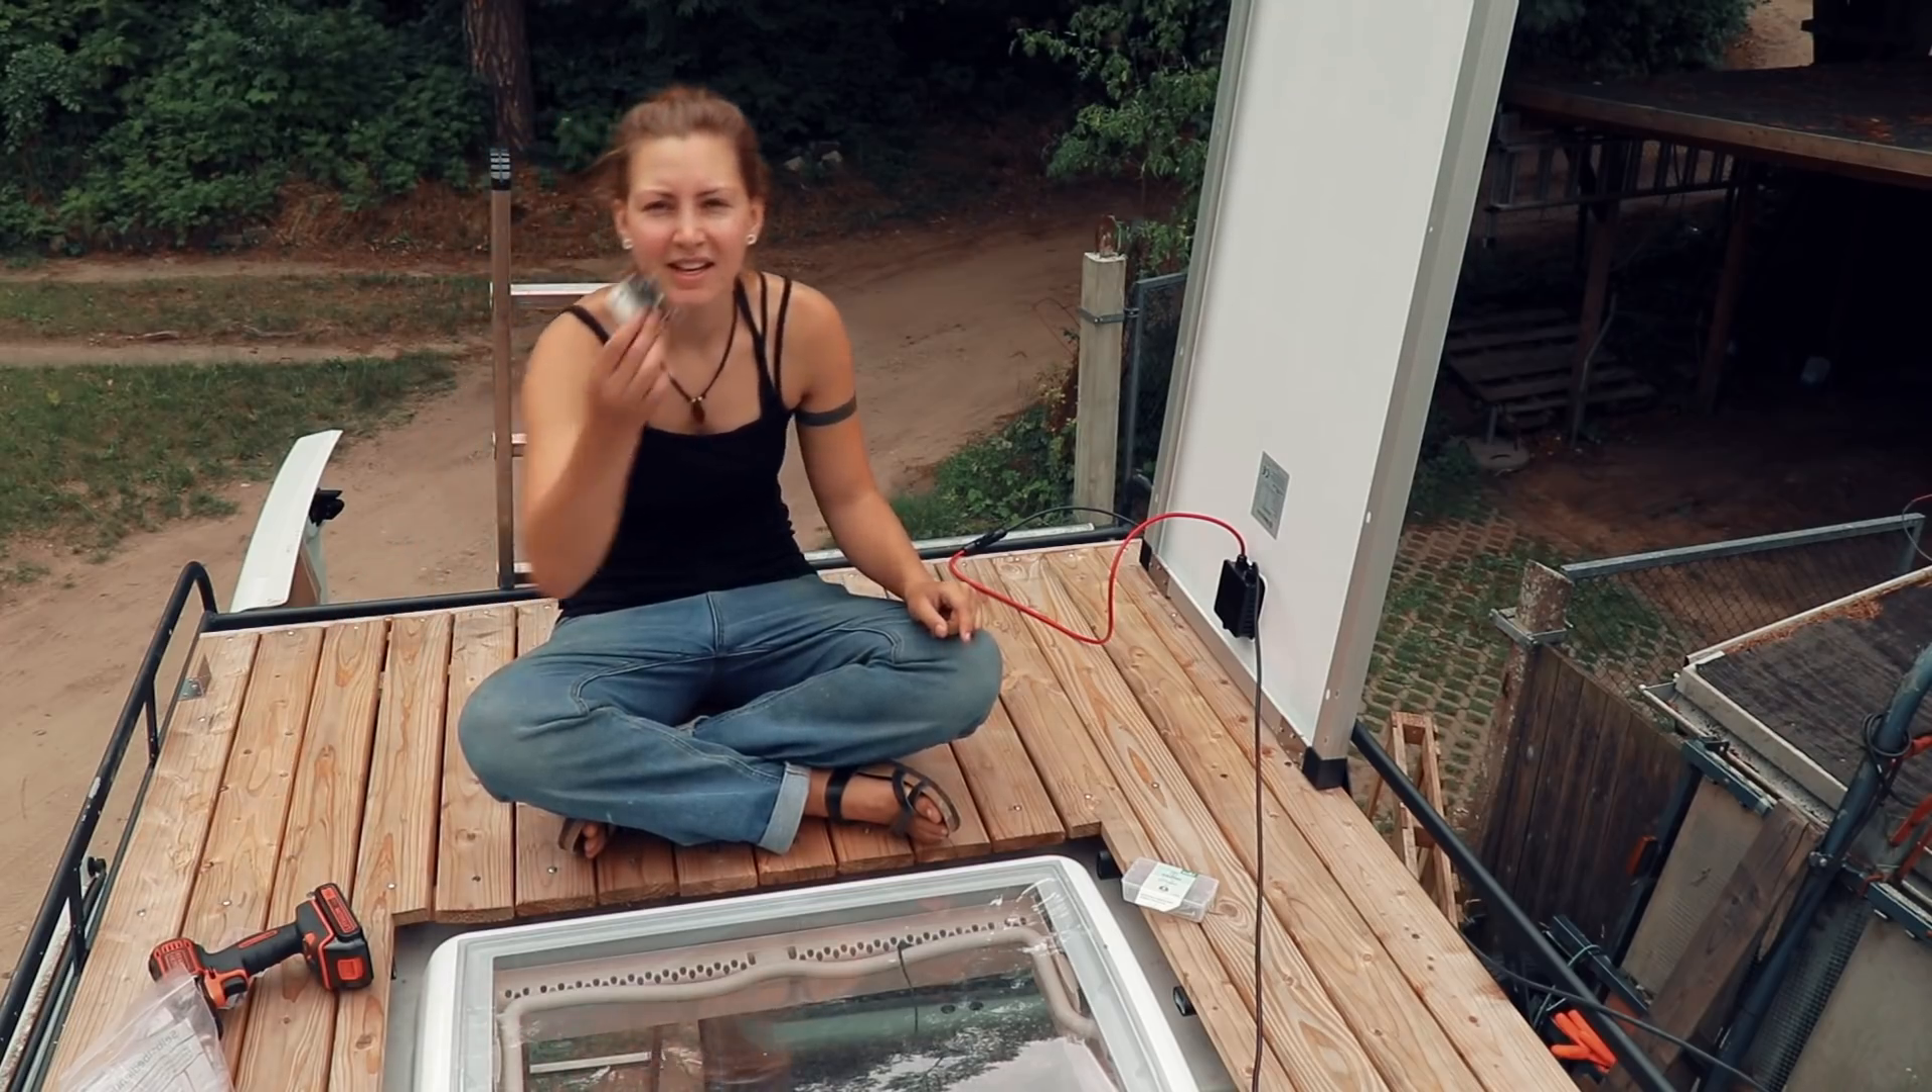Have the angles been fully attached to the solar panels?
No.